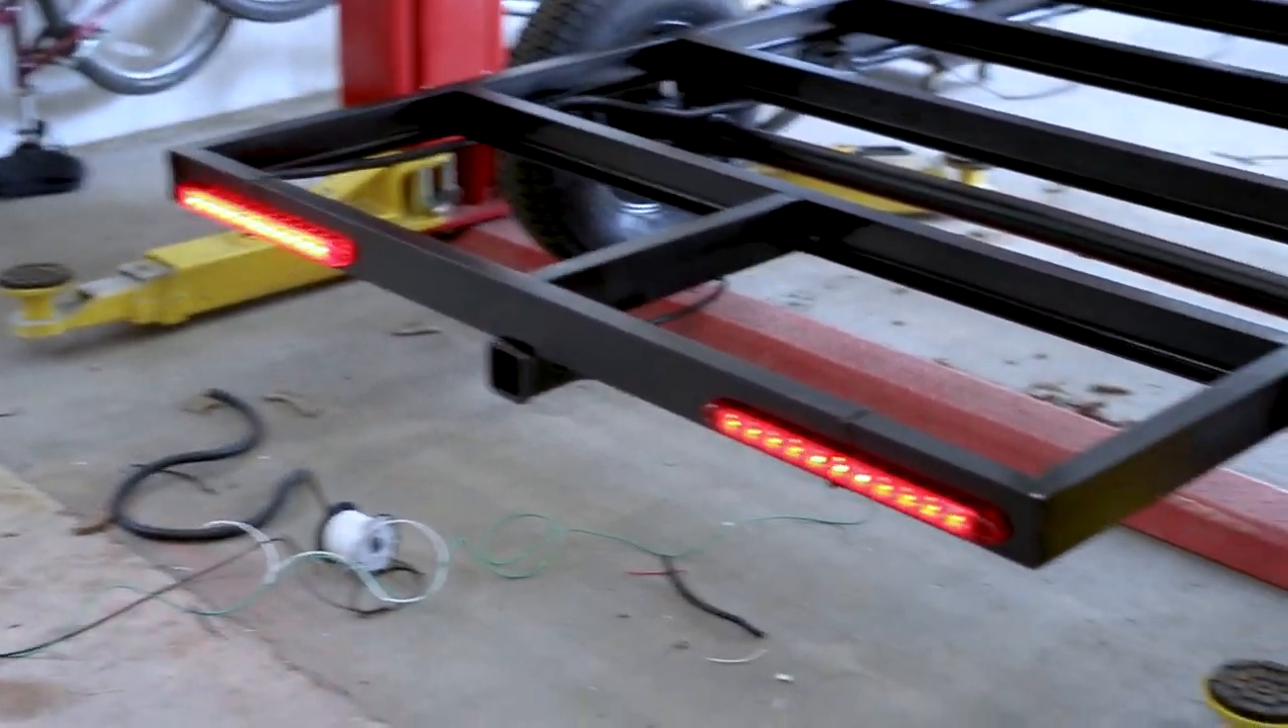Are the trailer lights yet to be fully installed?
No.